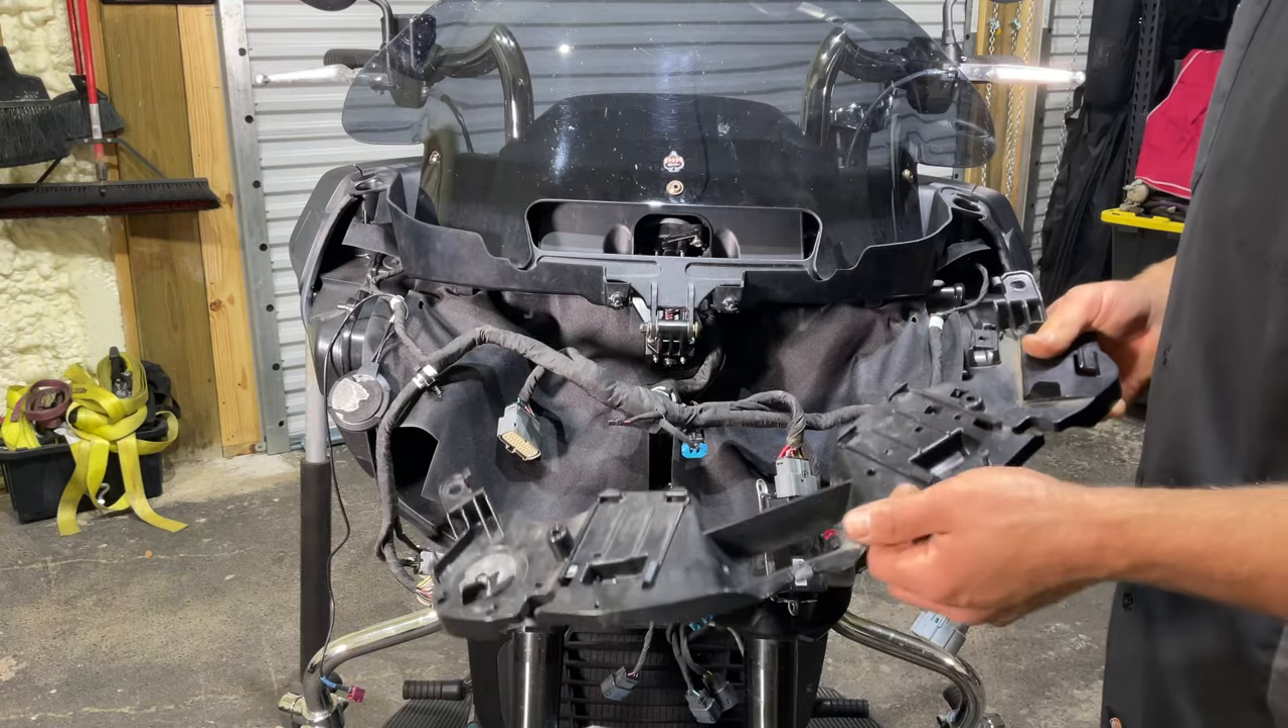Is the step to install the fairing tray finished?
No.